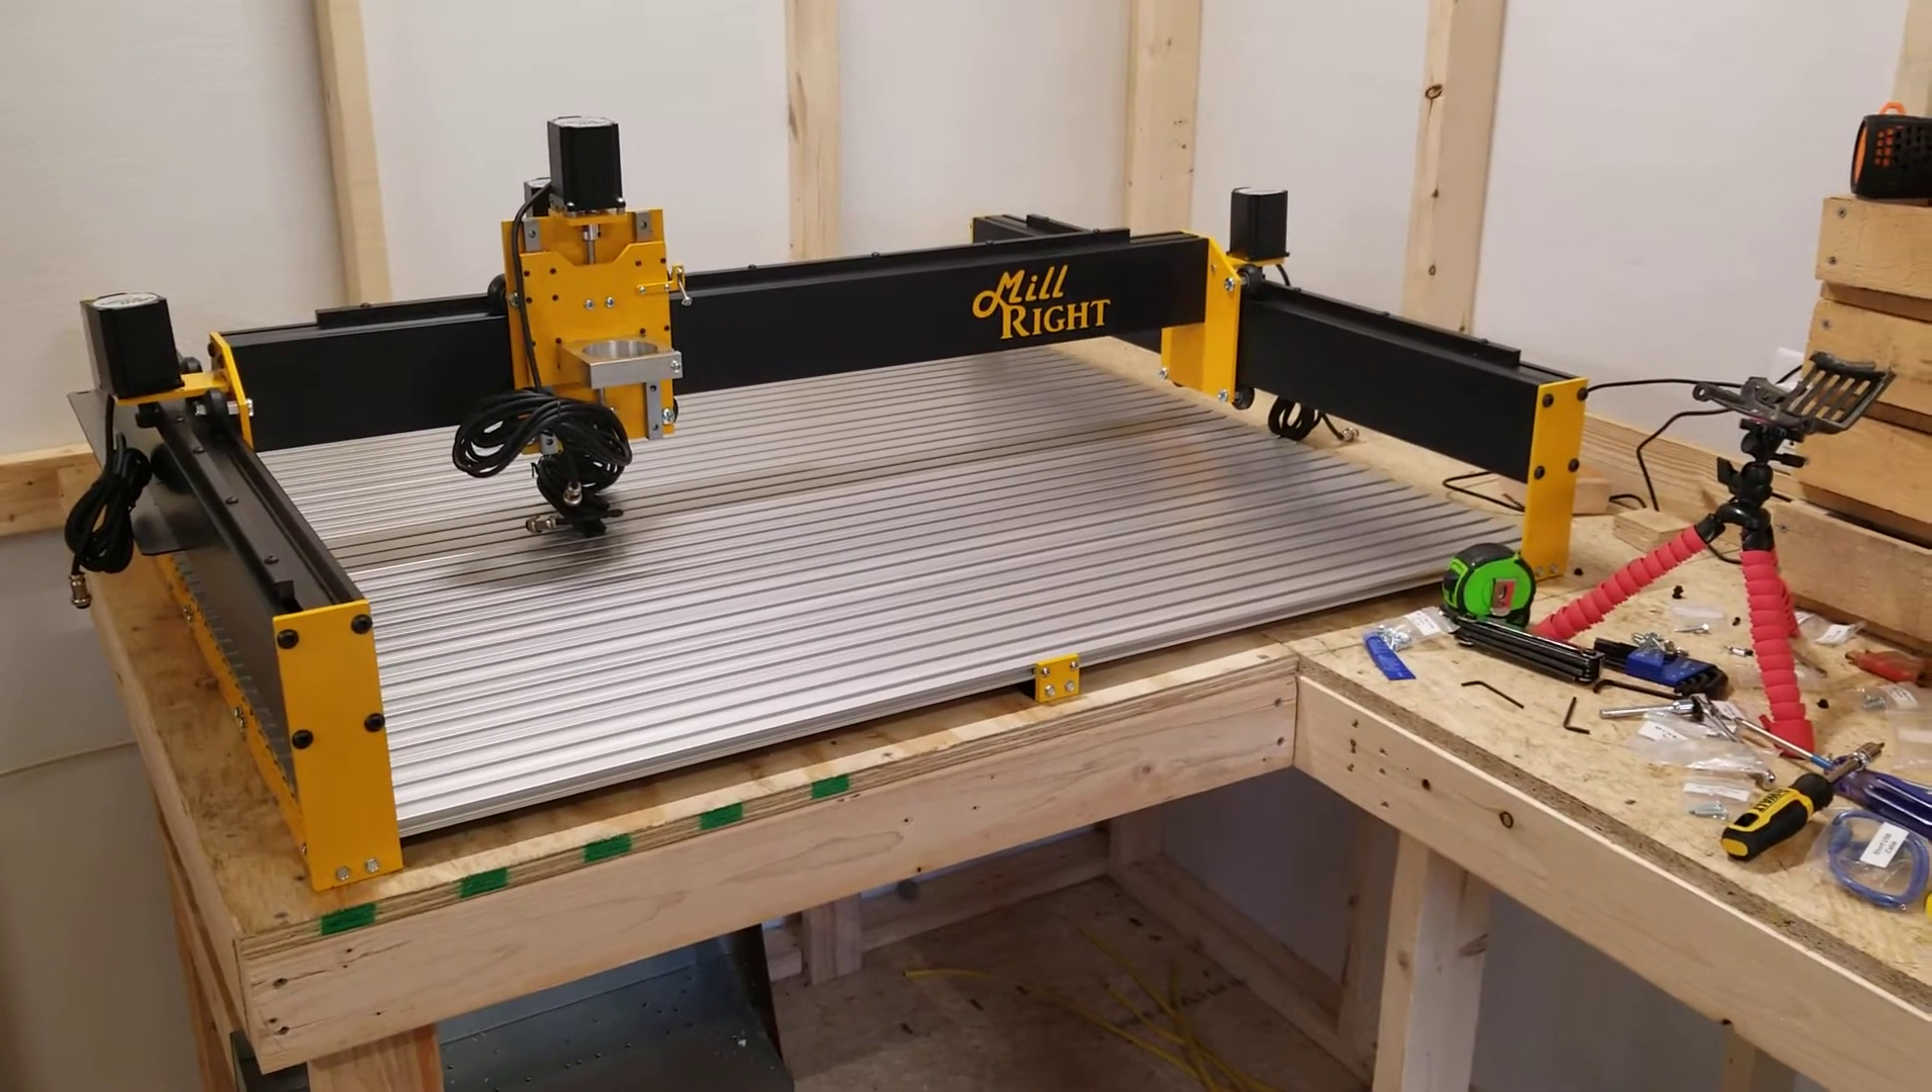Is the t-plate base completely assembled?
Yes.